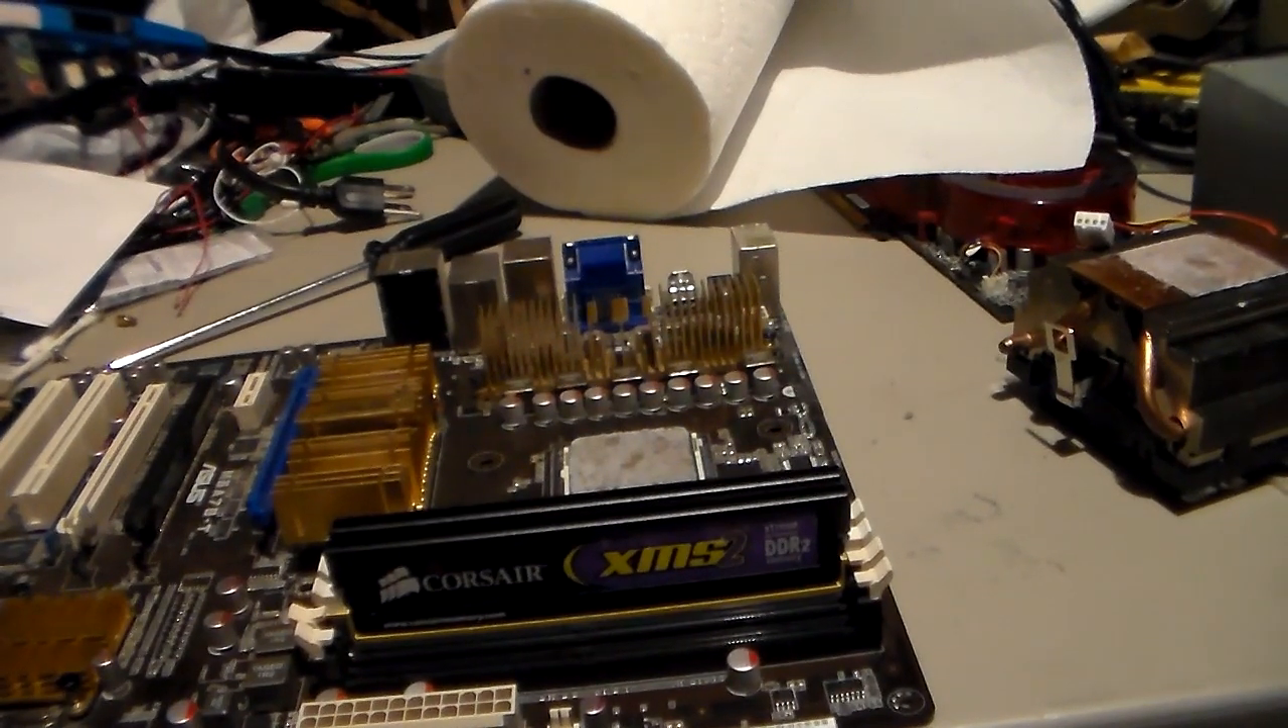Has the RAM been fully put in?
Yes.